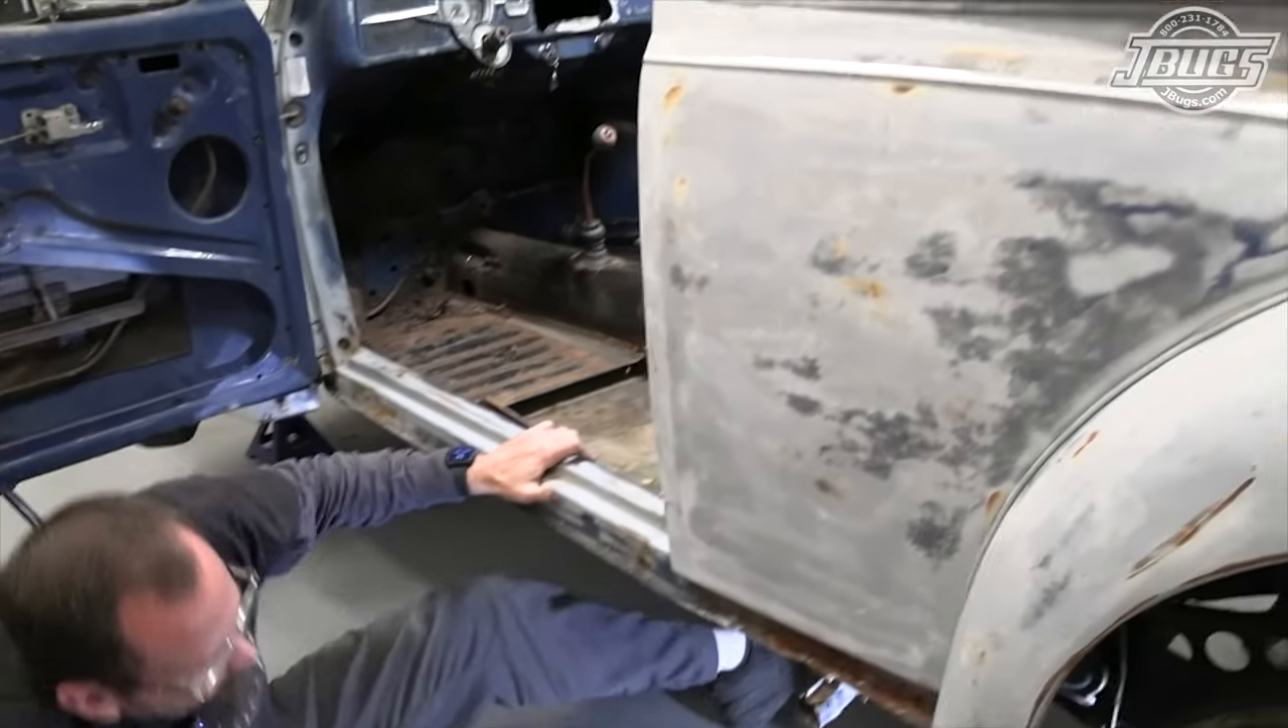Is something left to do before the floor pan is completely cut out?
Yes.